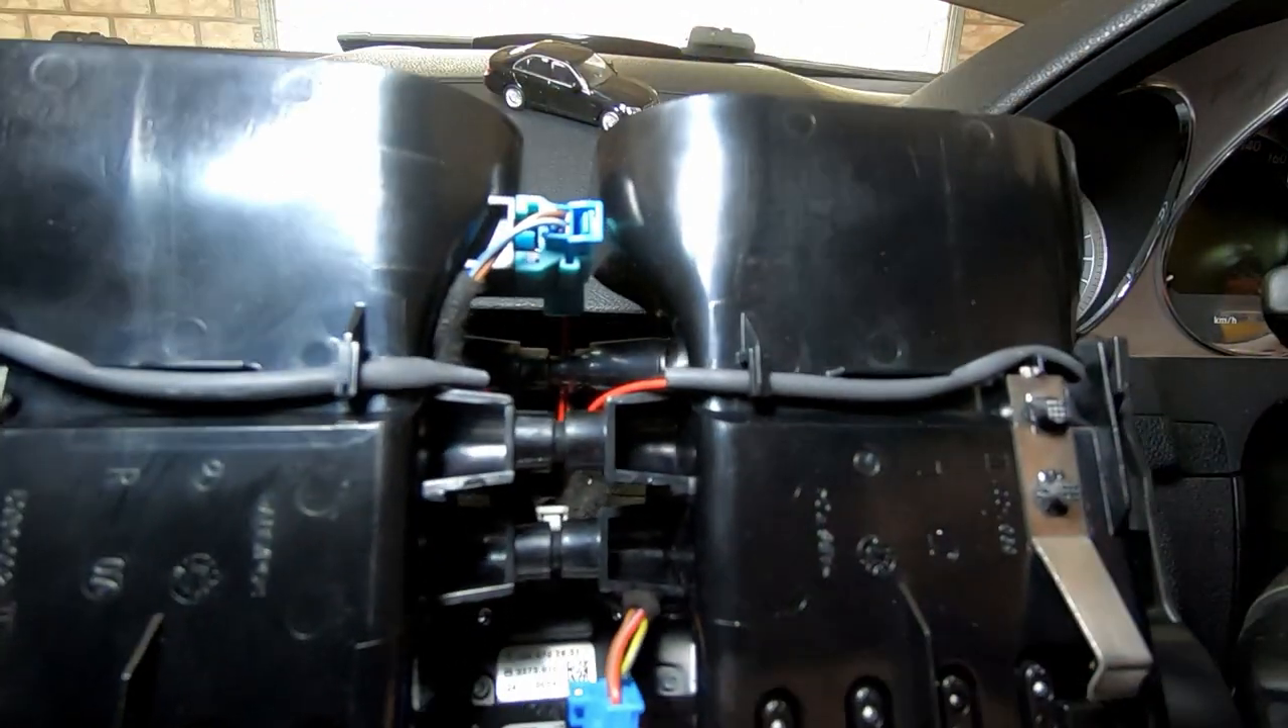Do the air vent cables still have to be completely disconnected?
Yes.